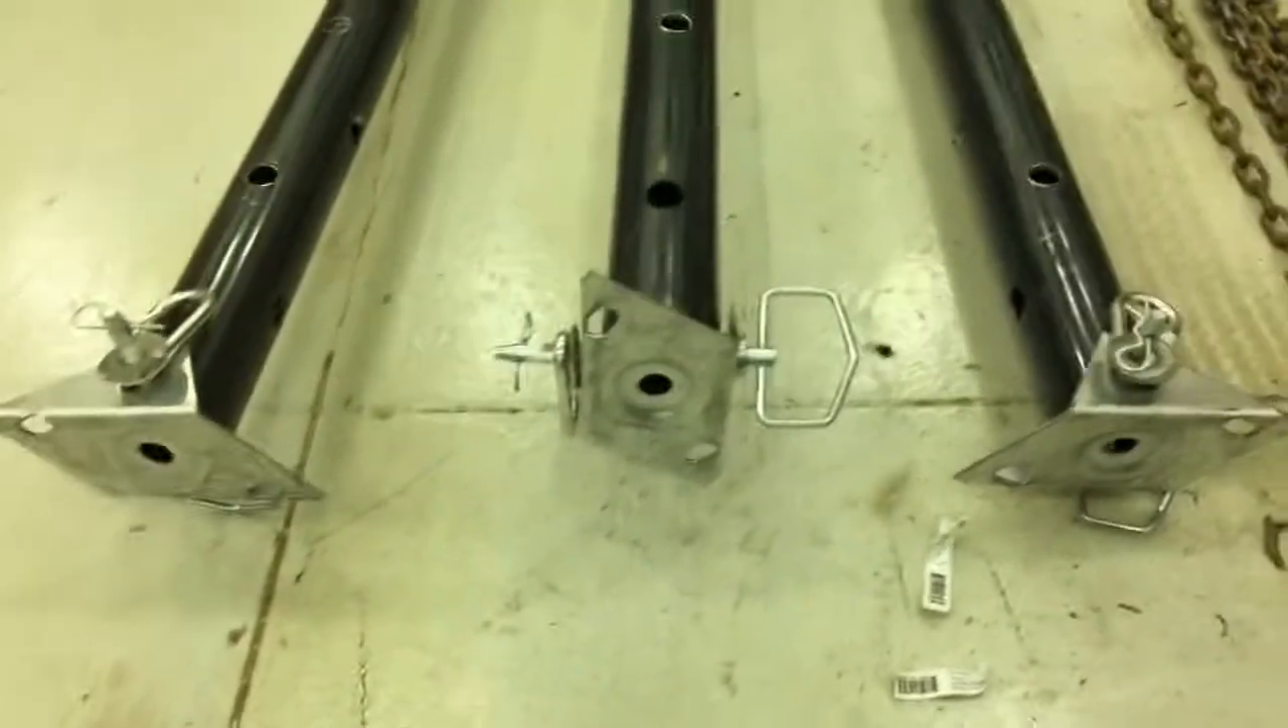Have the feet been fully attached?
Yes.